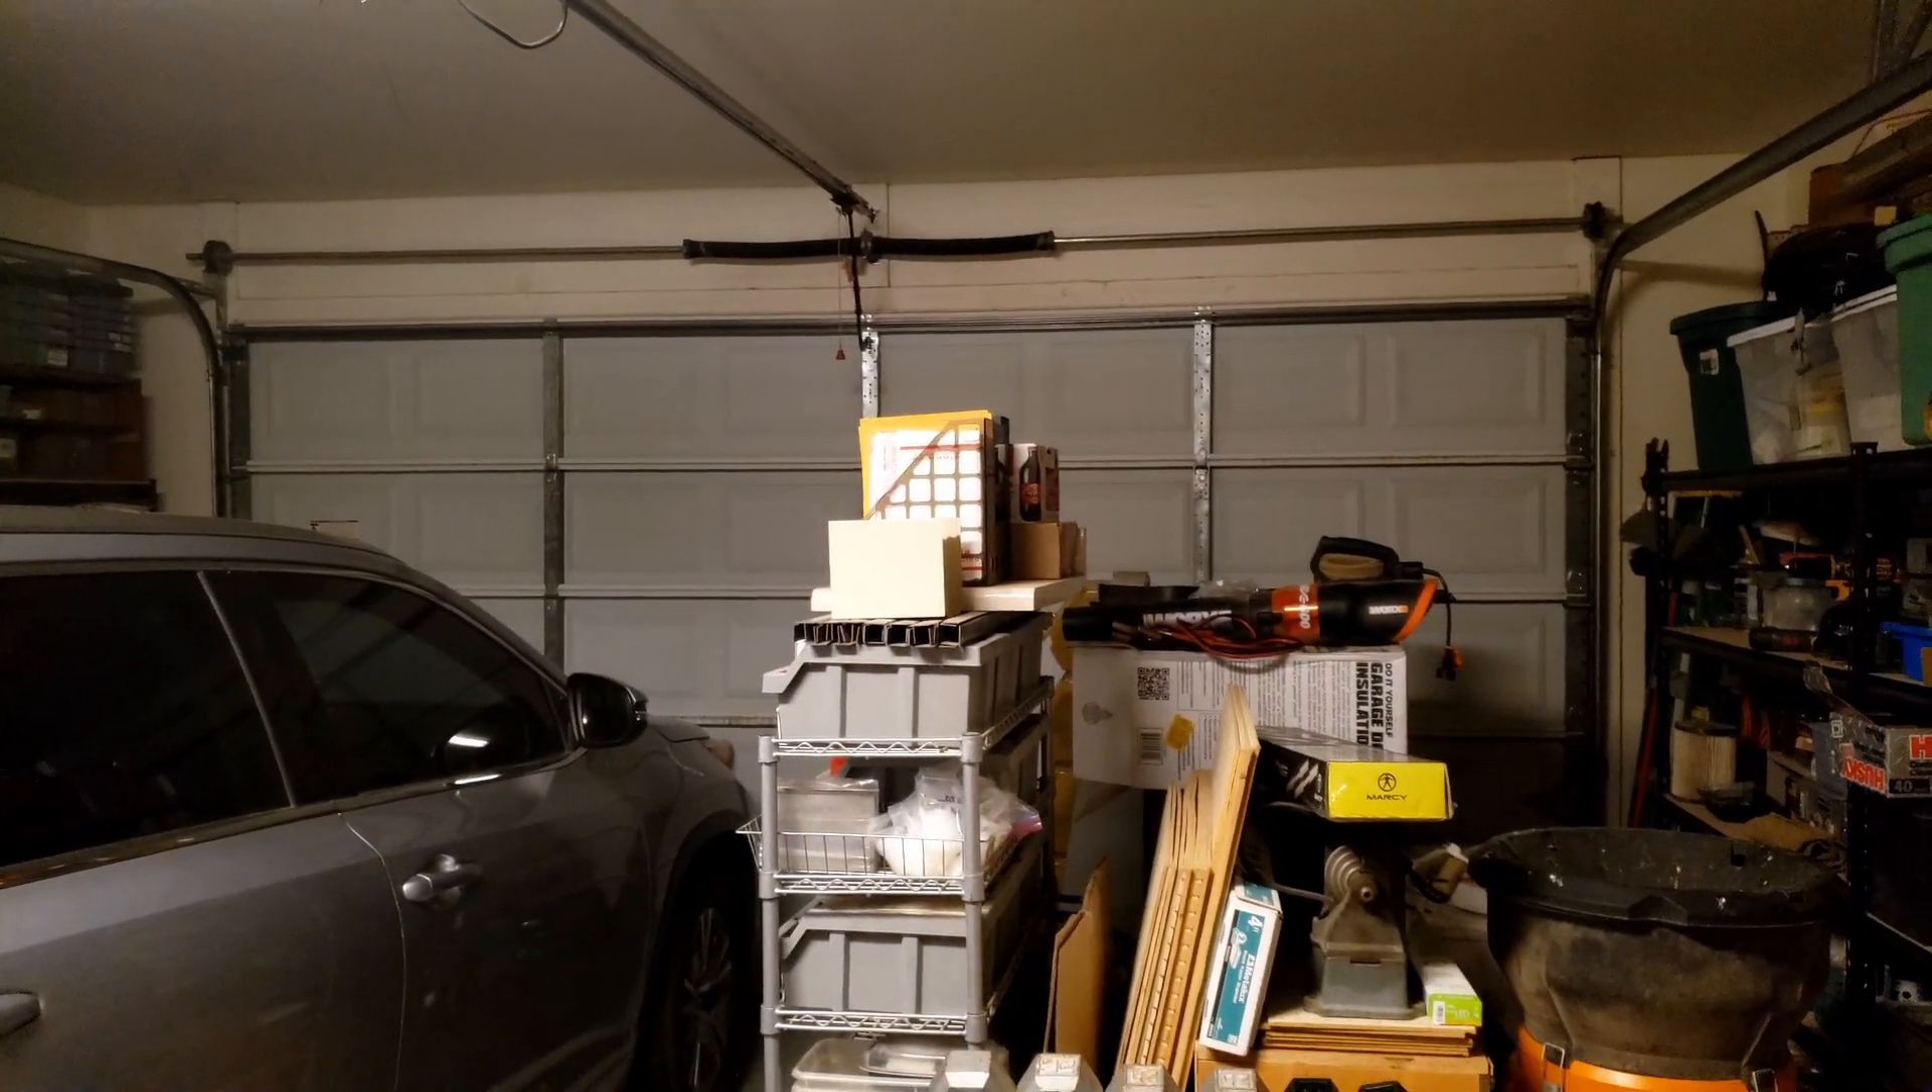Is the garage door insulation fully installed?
No.